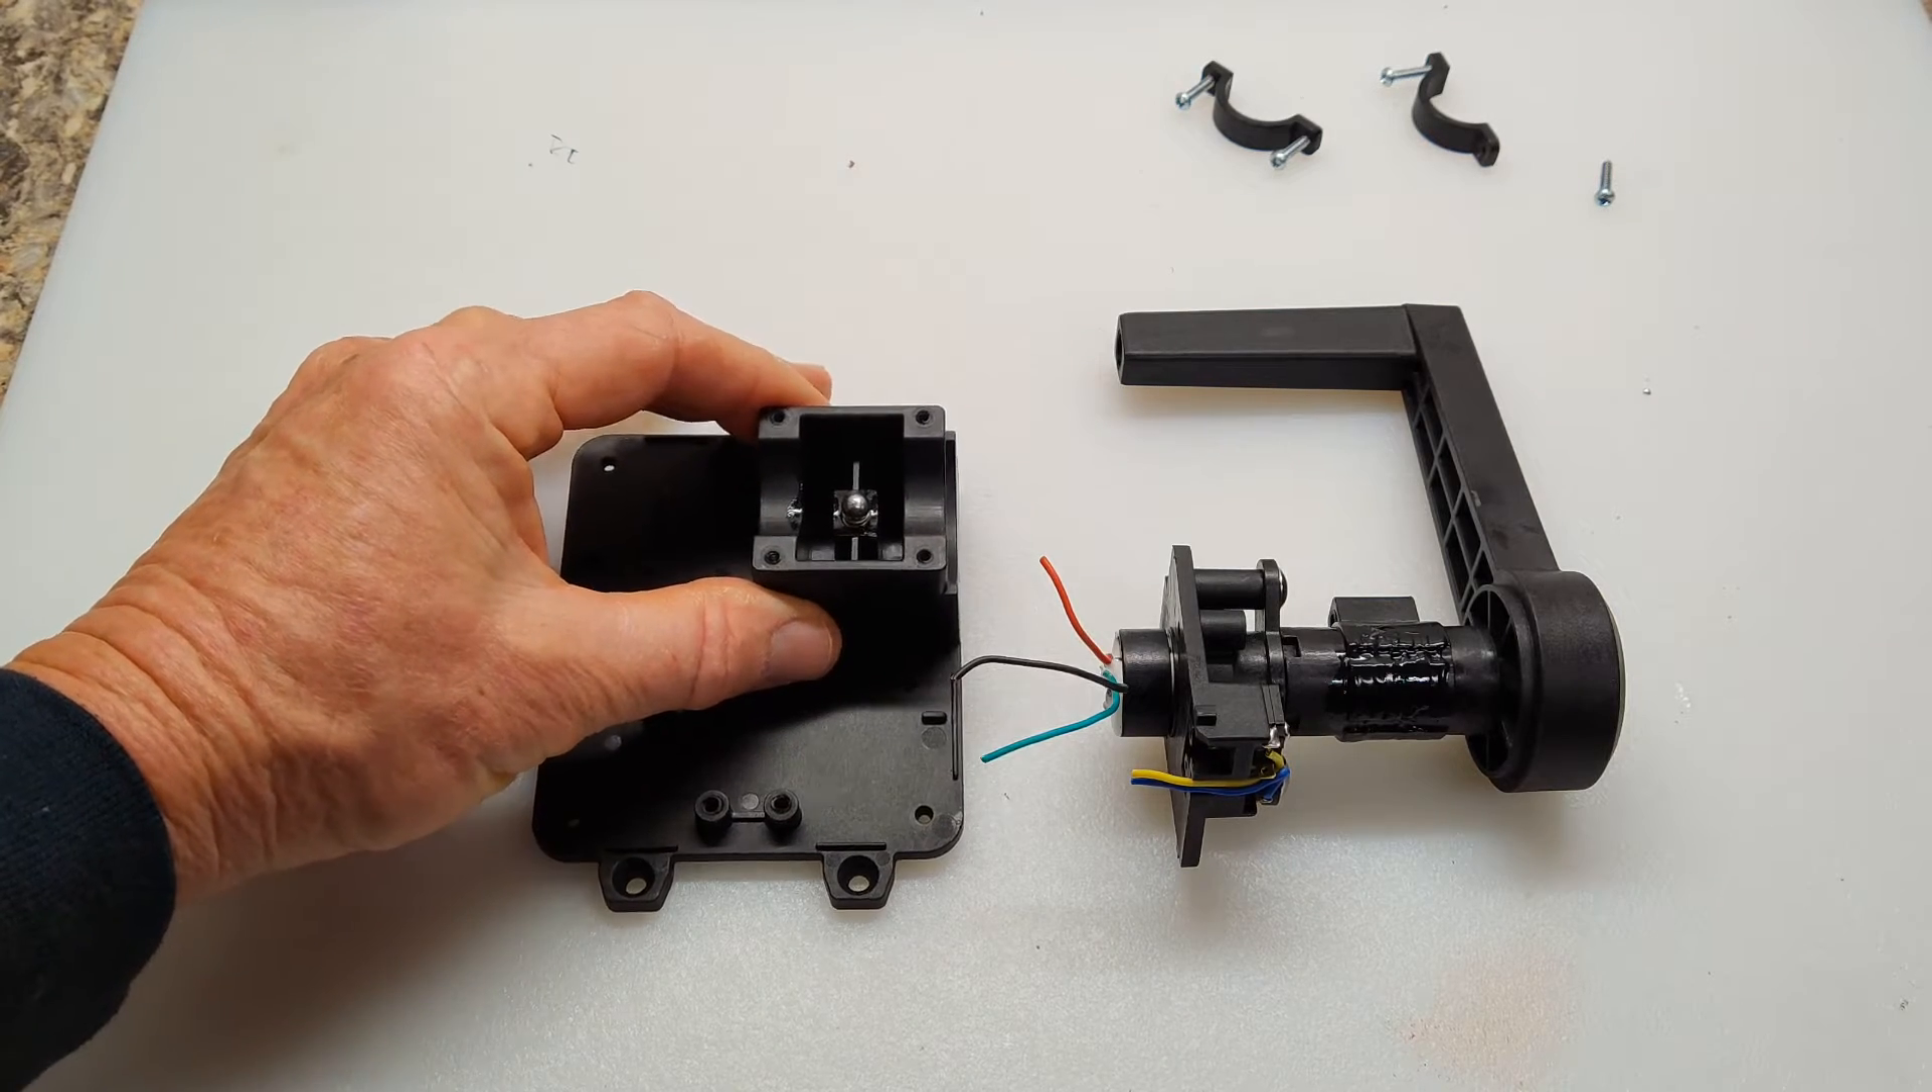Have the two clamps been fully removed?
Yes.